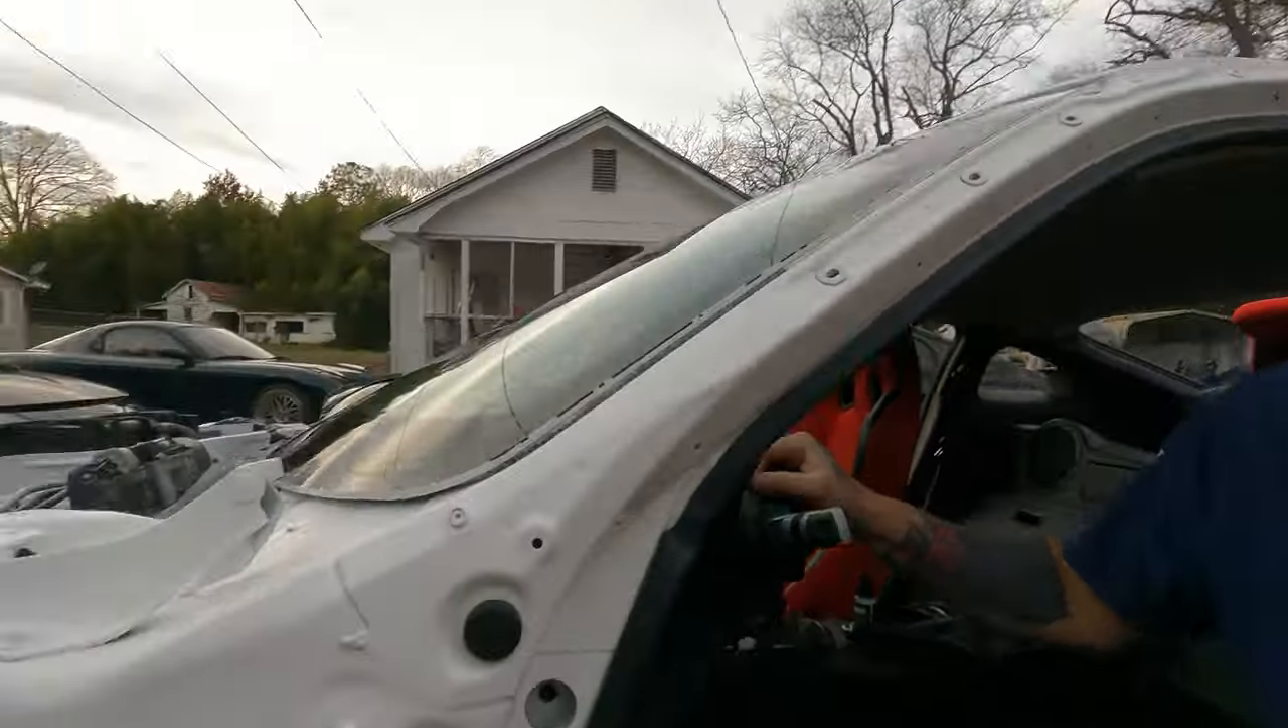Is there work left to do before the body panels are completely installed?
Yes.